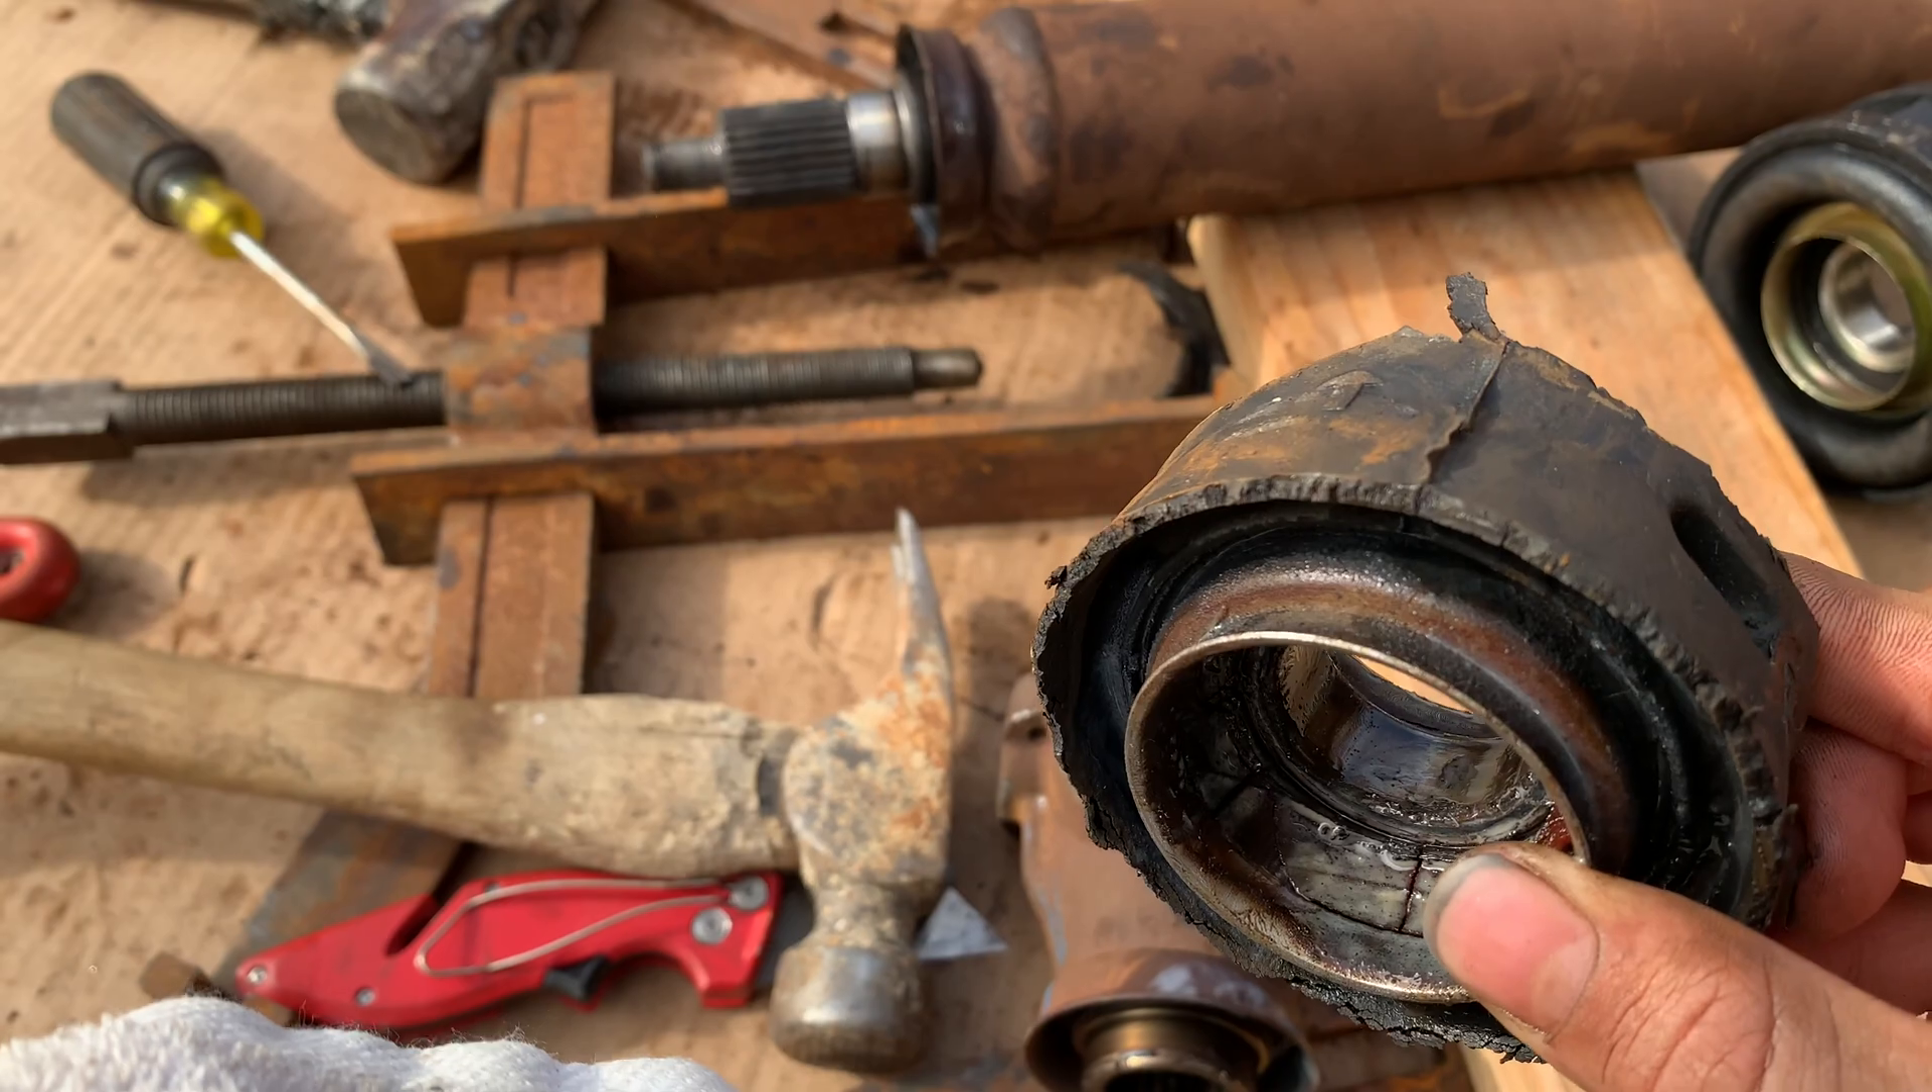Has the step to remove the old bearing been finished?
Yes.